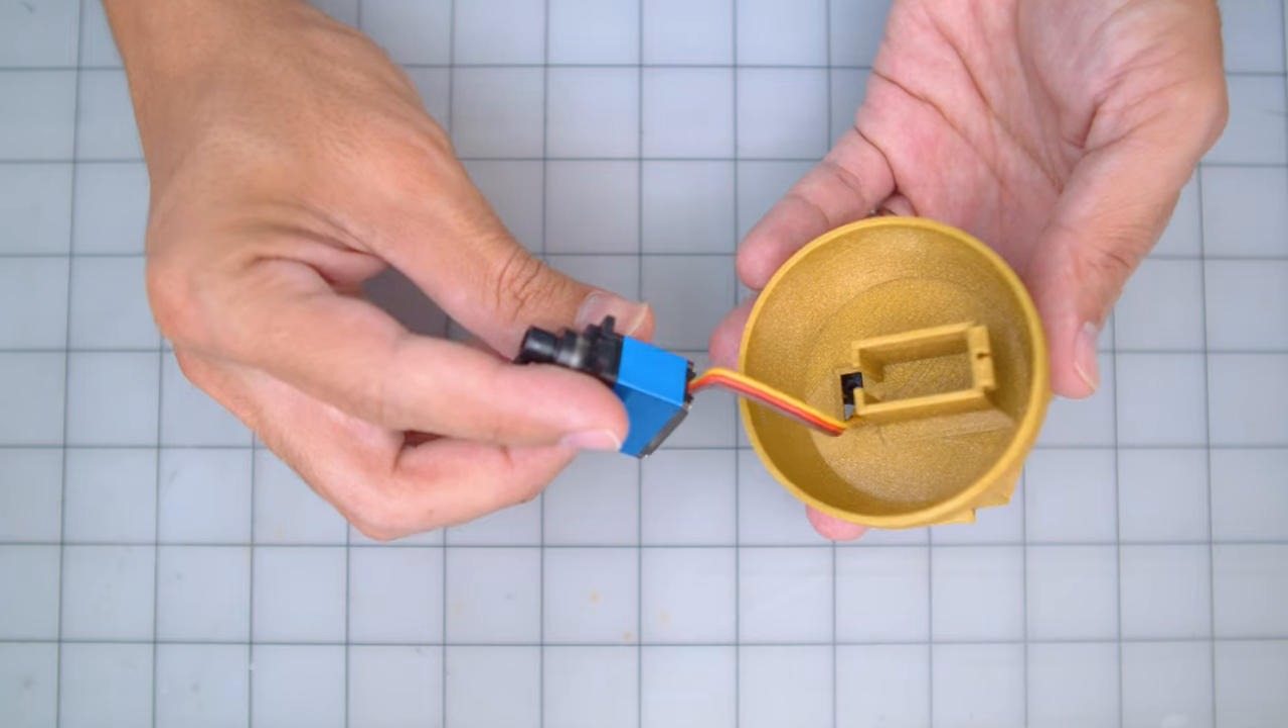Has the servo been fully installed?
No.